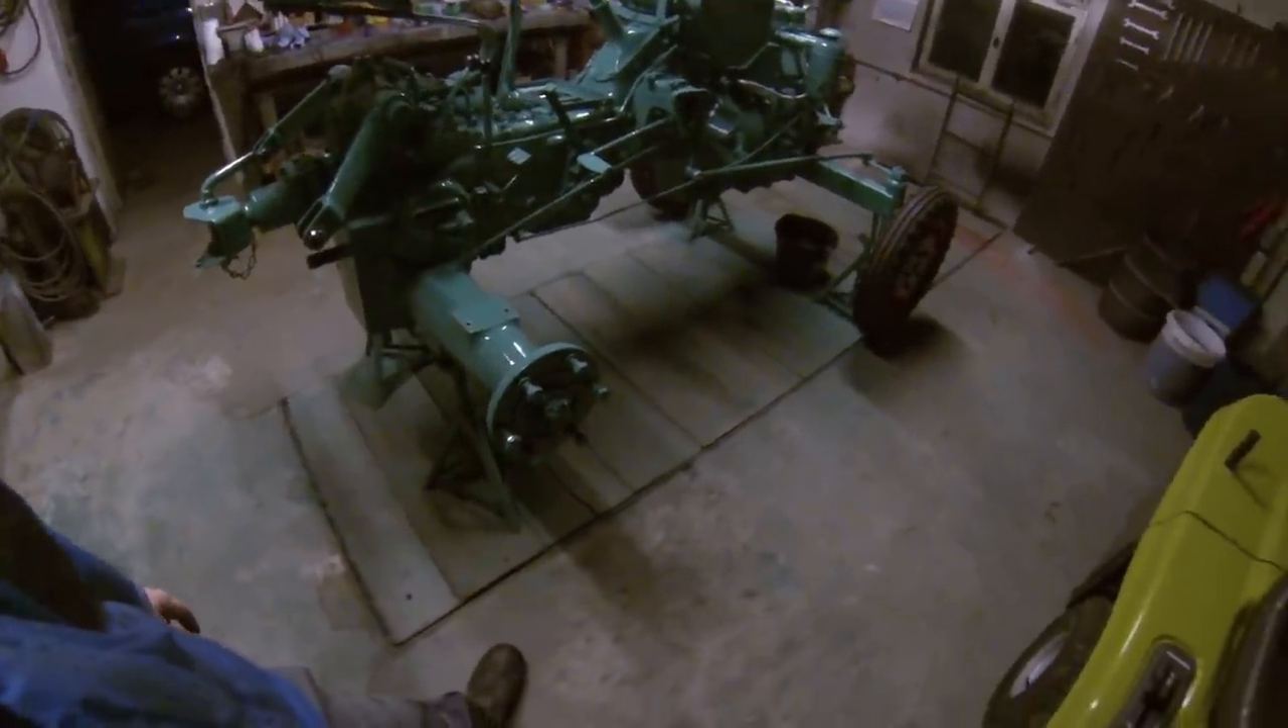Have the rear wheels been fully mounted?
No.